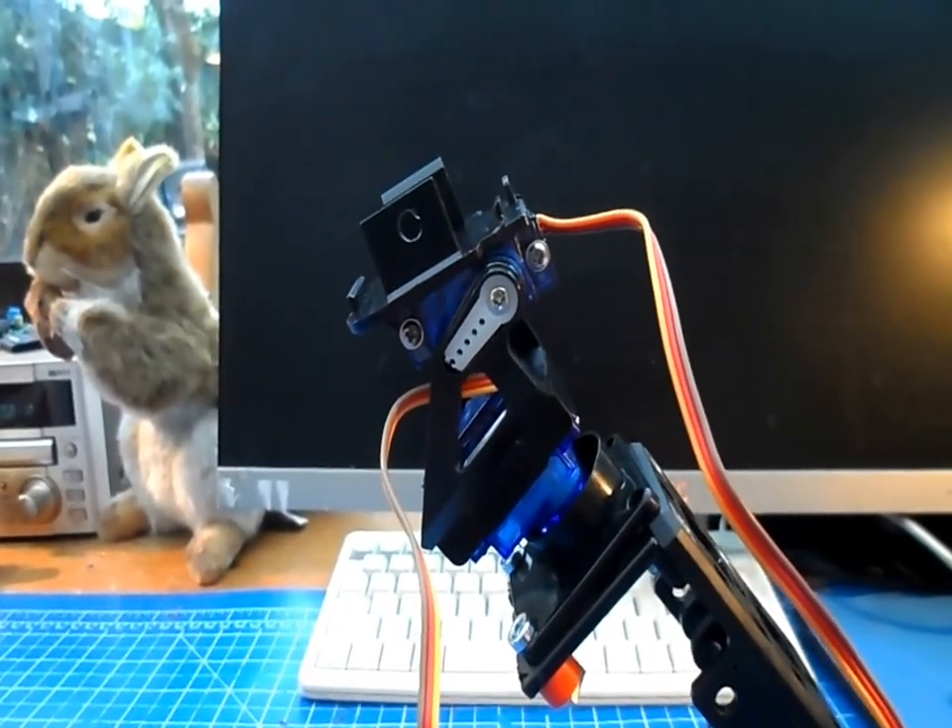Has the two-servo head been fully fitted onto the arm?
Yes.